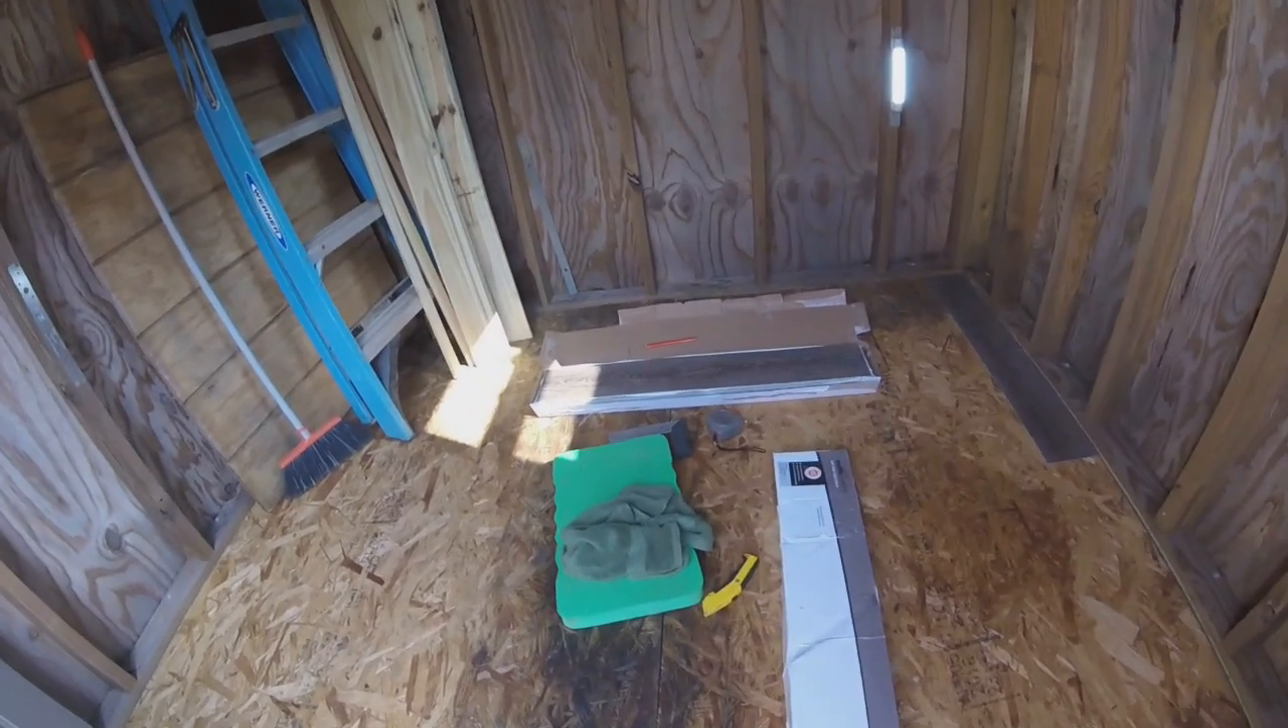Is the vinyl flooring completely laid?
No.